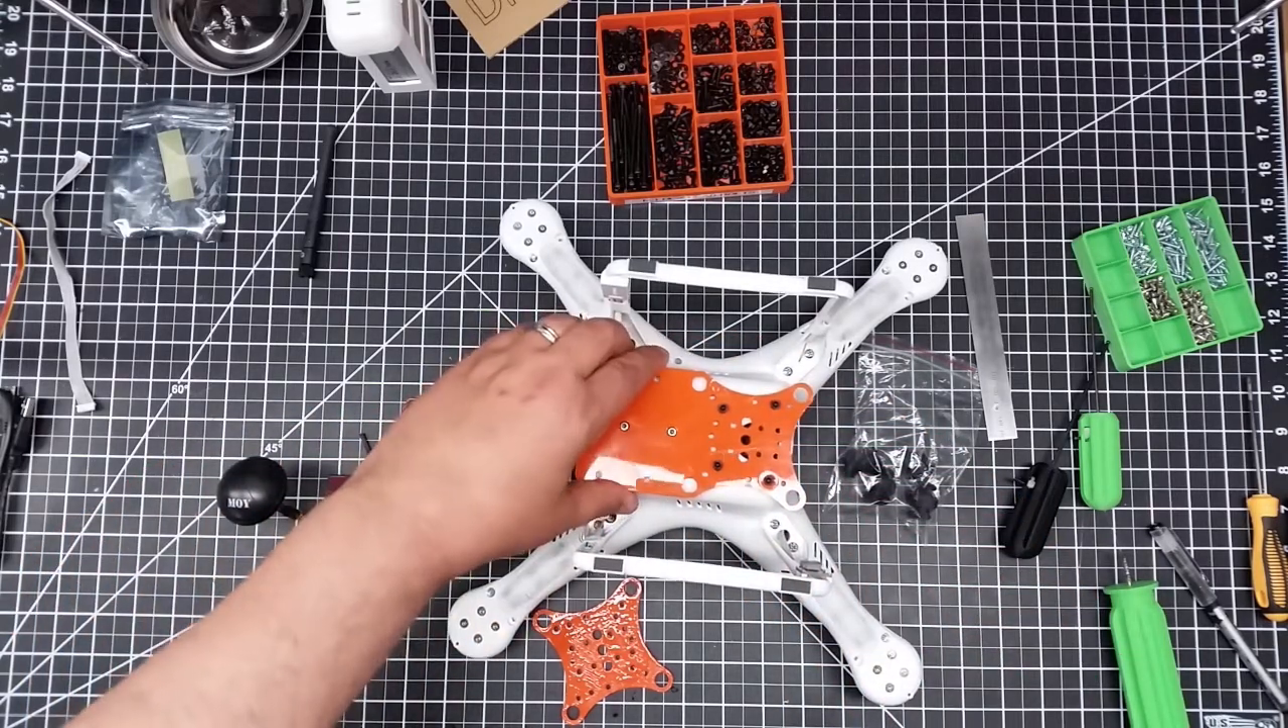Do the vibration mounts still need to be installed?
Yes.